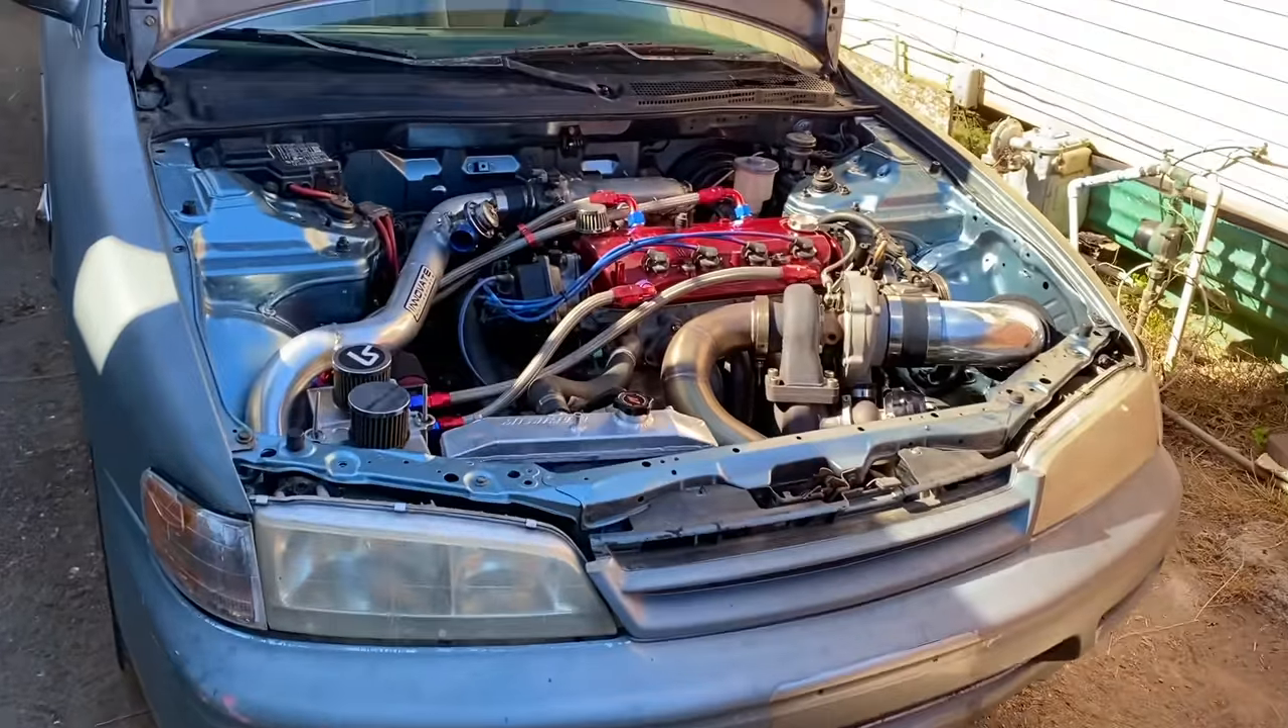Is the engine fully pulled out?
No.